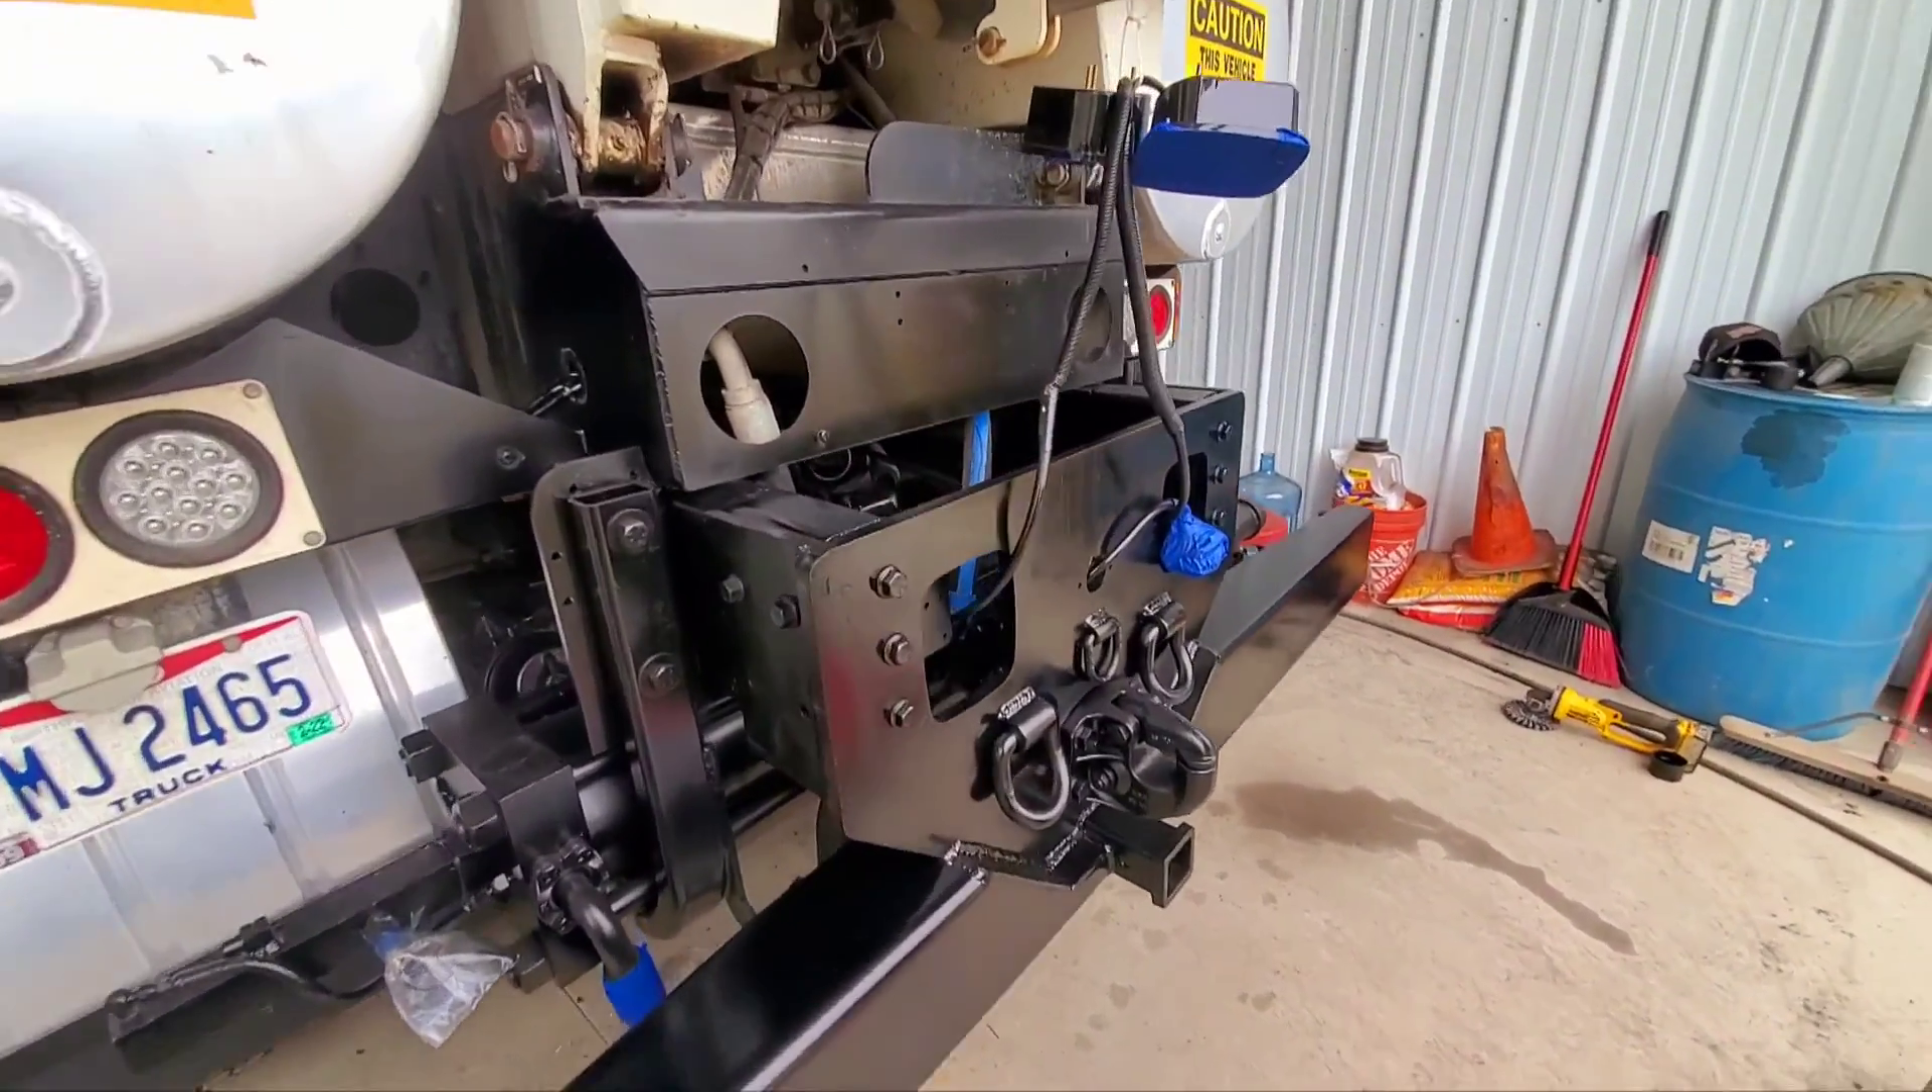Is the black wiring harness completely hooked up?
No.